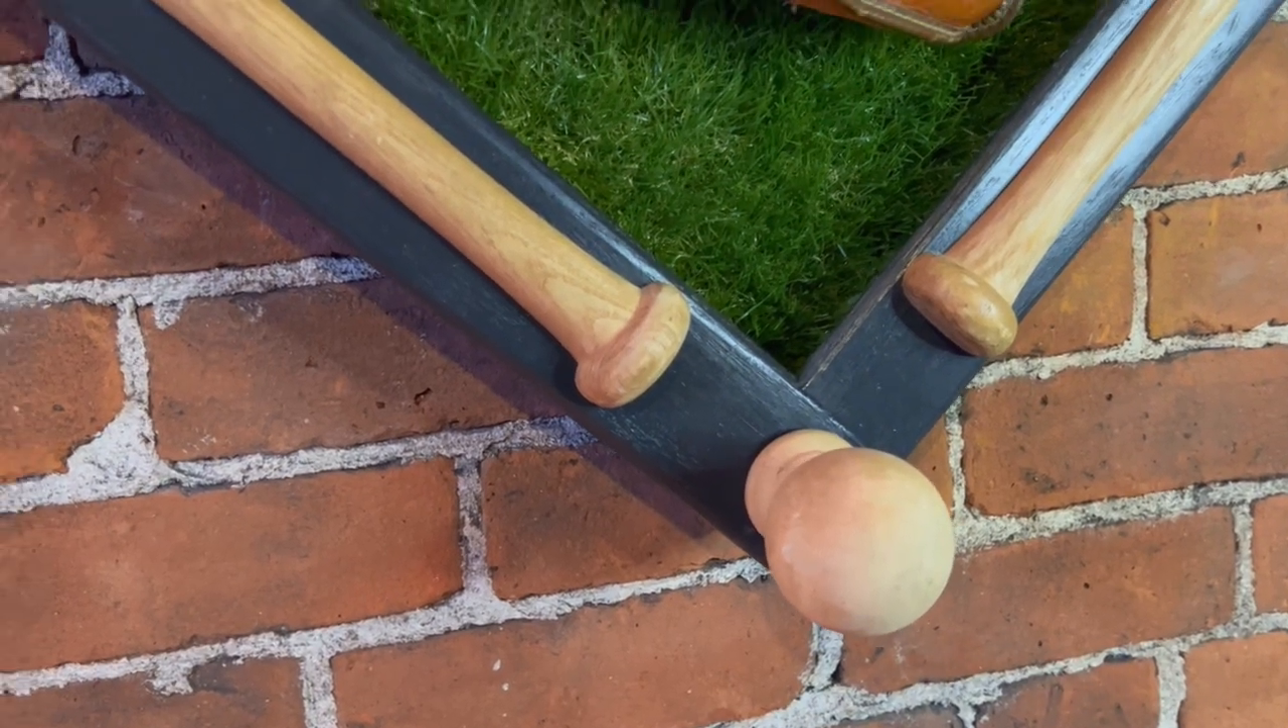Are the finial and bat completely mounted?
Yes.